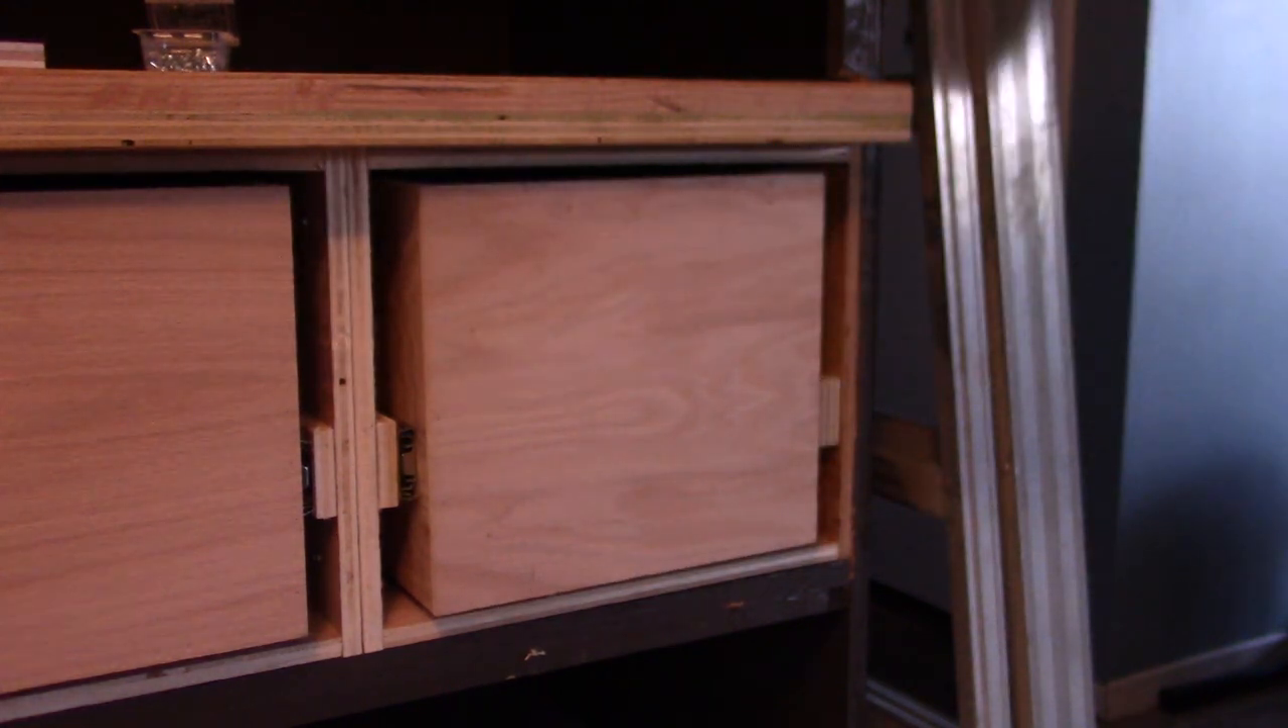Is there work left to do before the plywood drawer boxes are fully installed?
No.